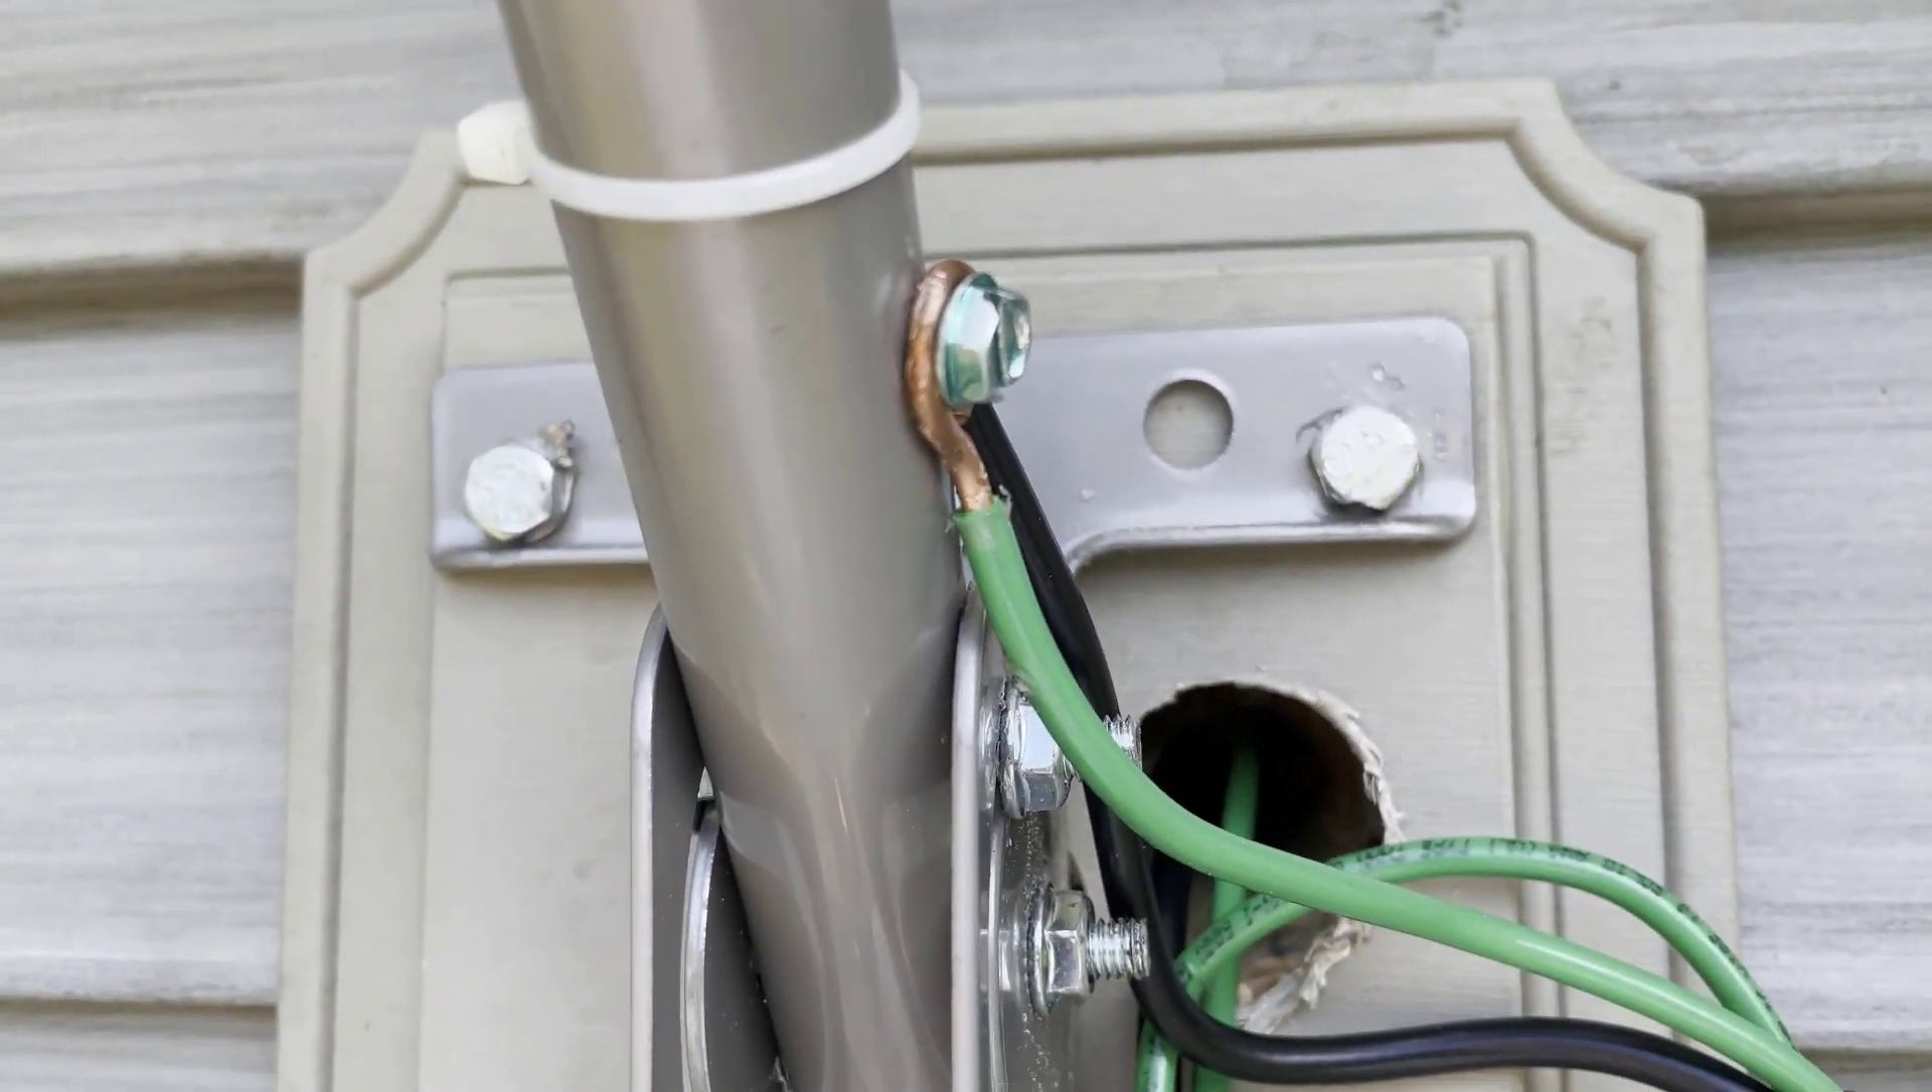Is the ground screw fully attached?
Yes.